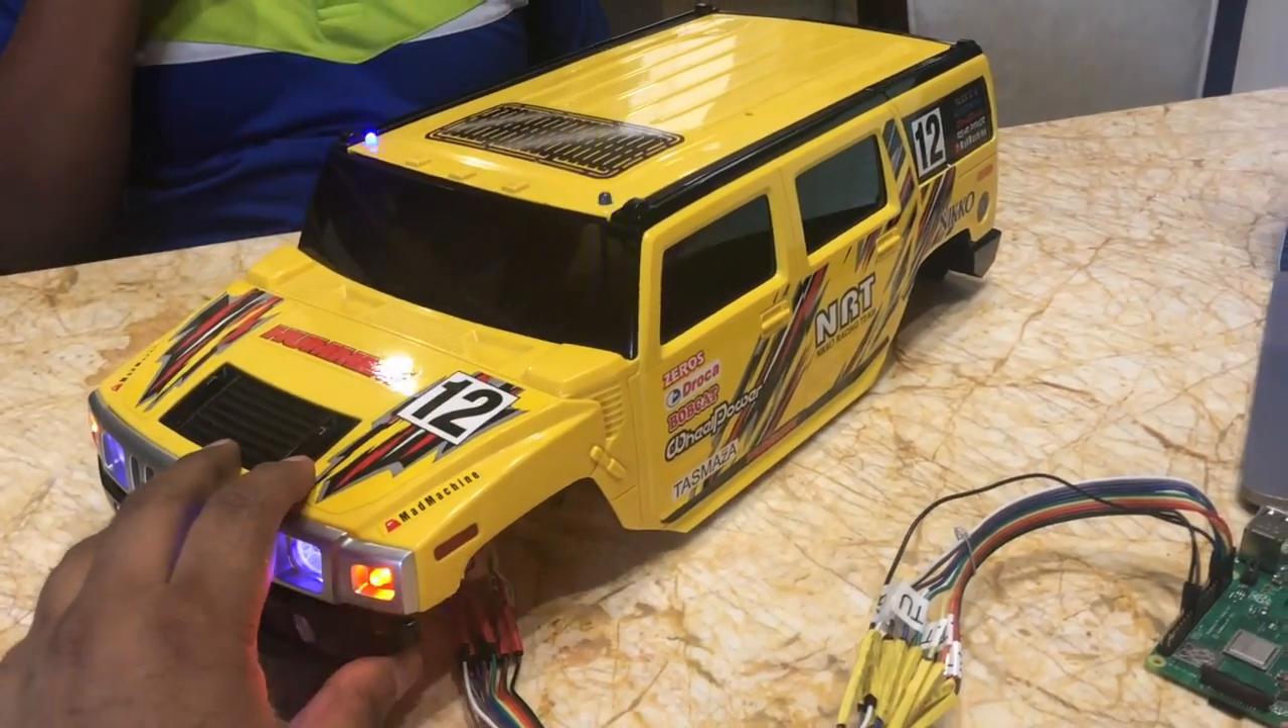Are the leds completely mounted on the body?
Yes.